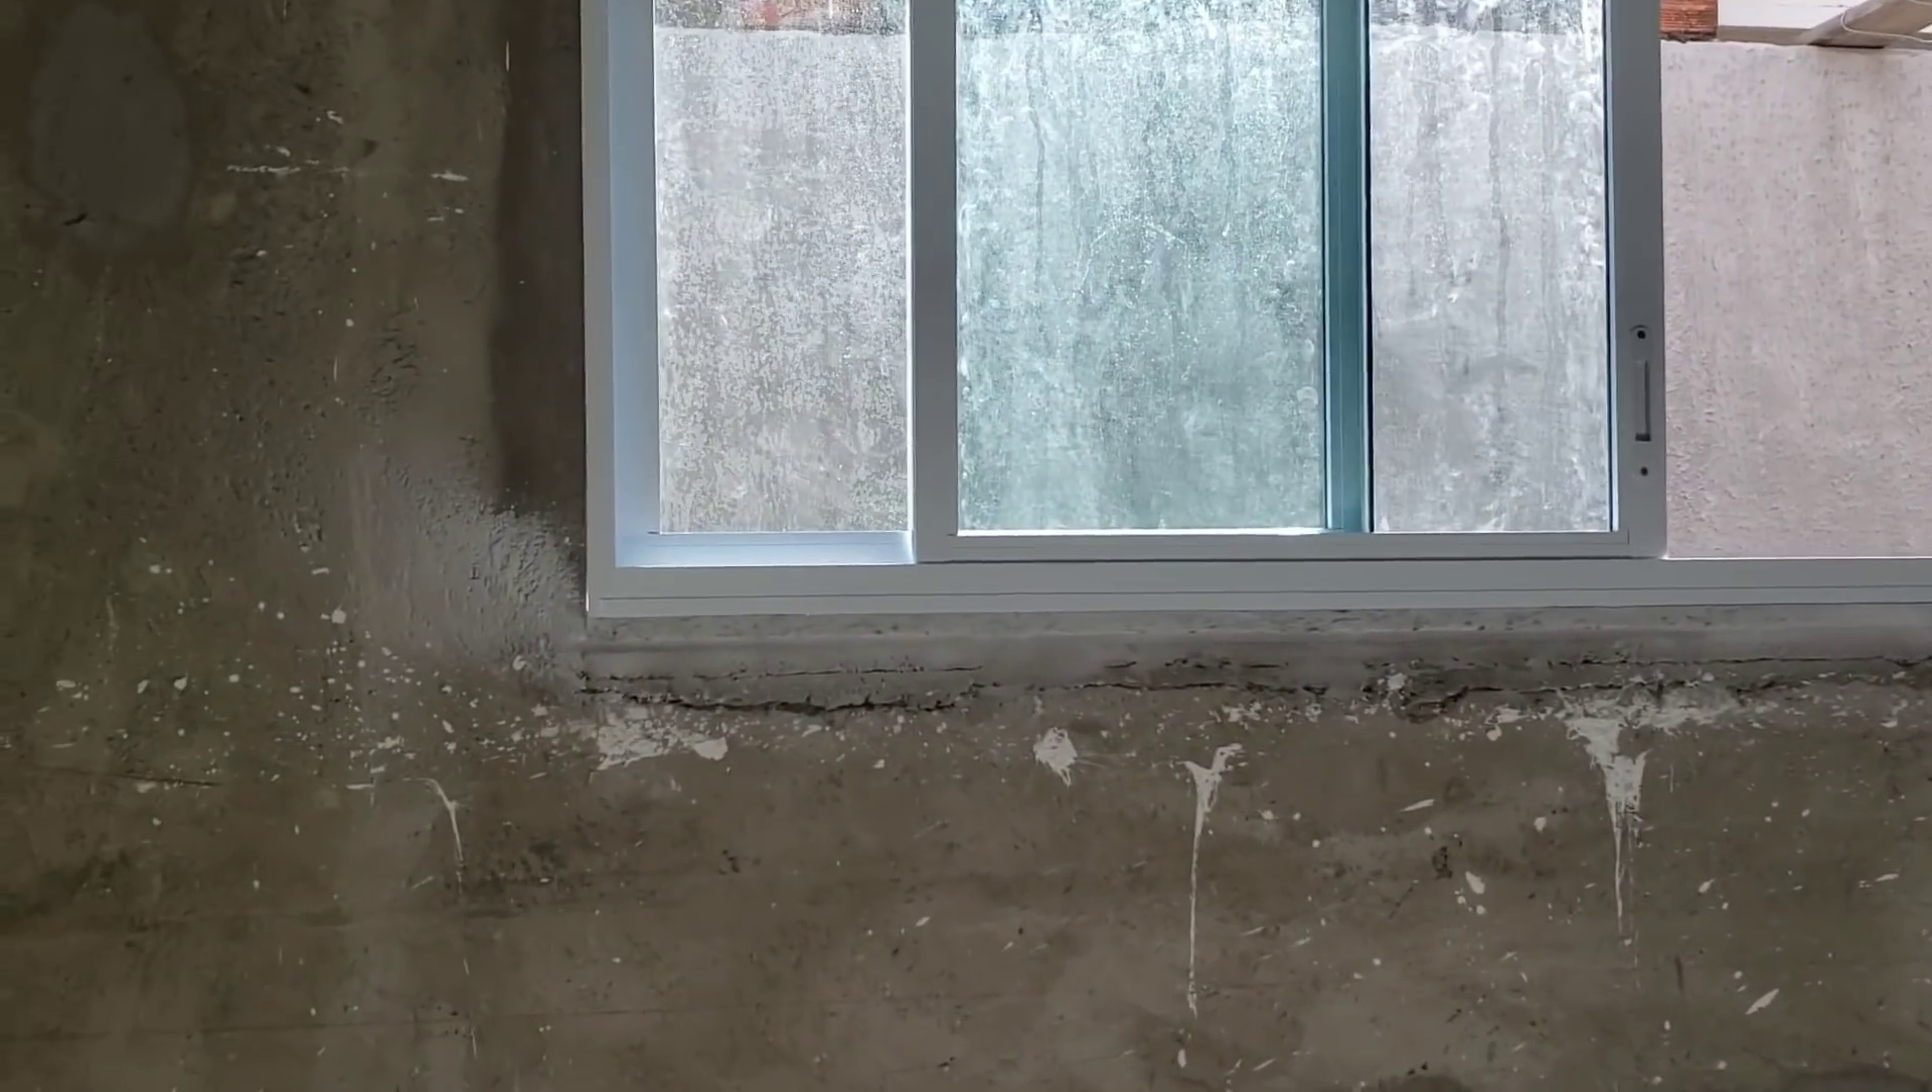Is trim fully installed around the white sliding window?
No.